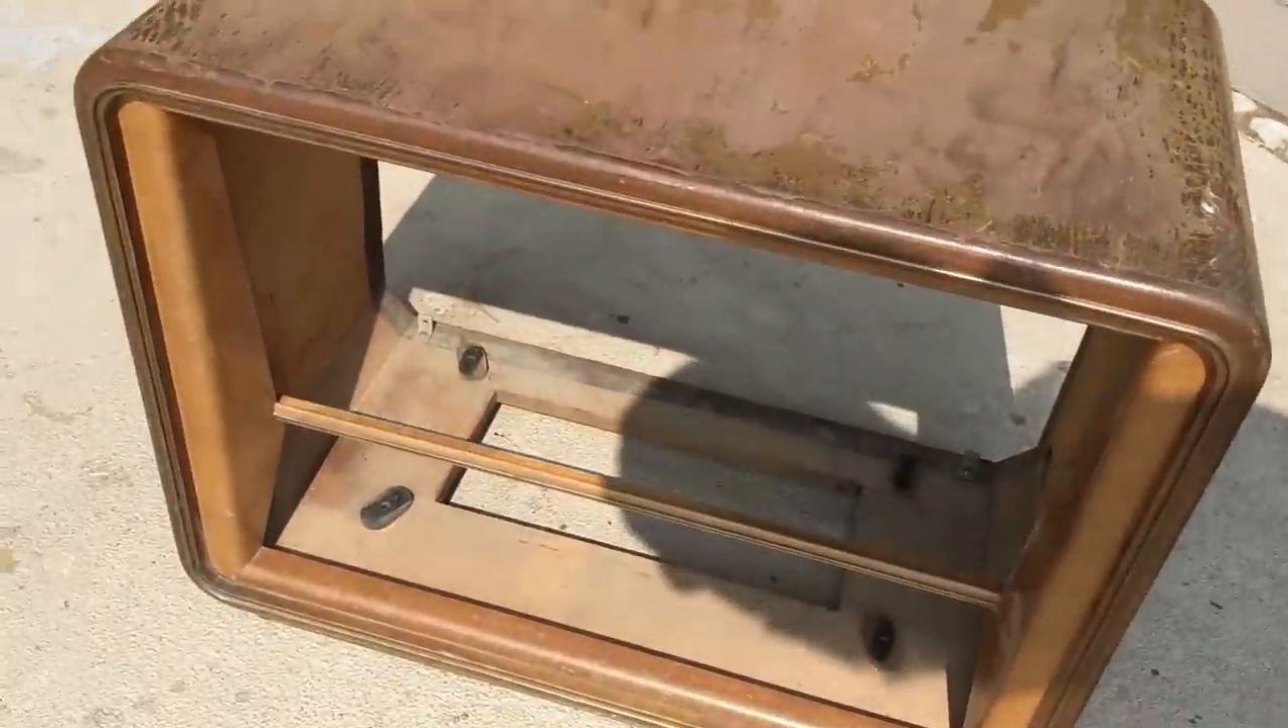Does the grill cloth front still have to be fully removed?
No.